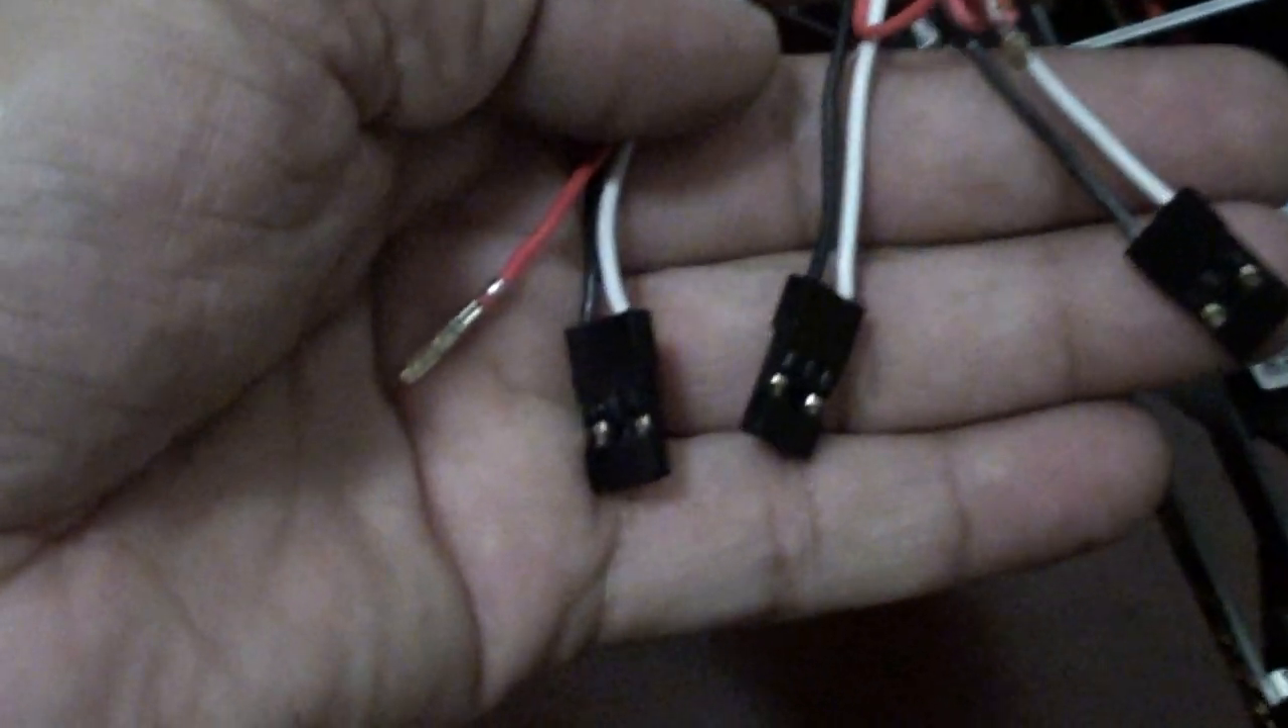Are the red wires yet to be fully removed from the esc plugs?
No.